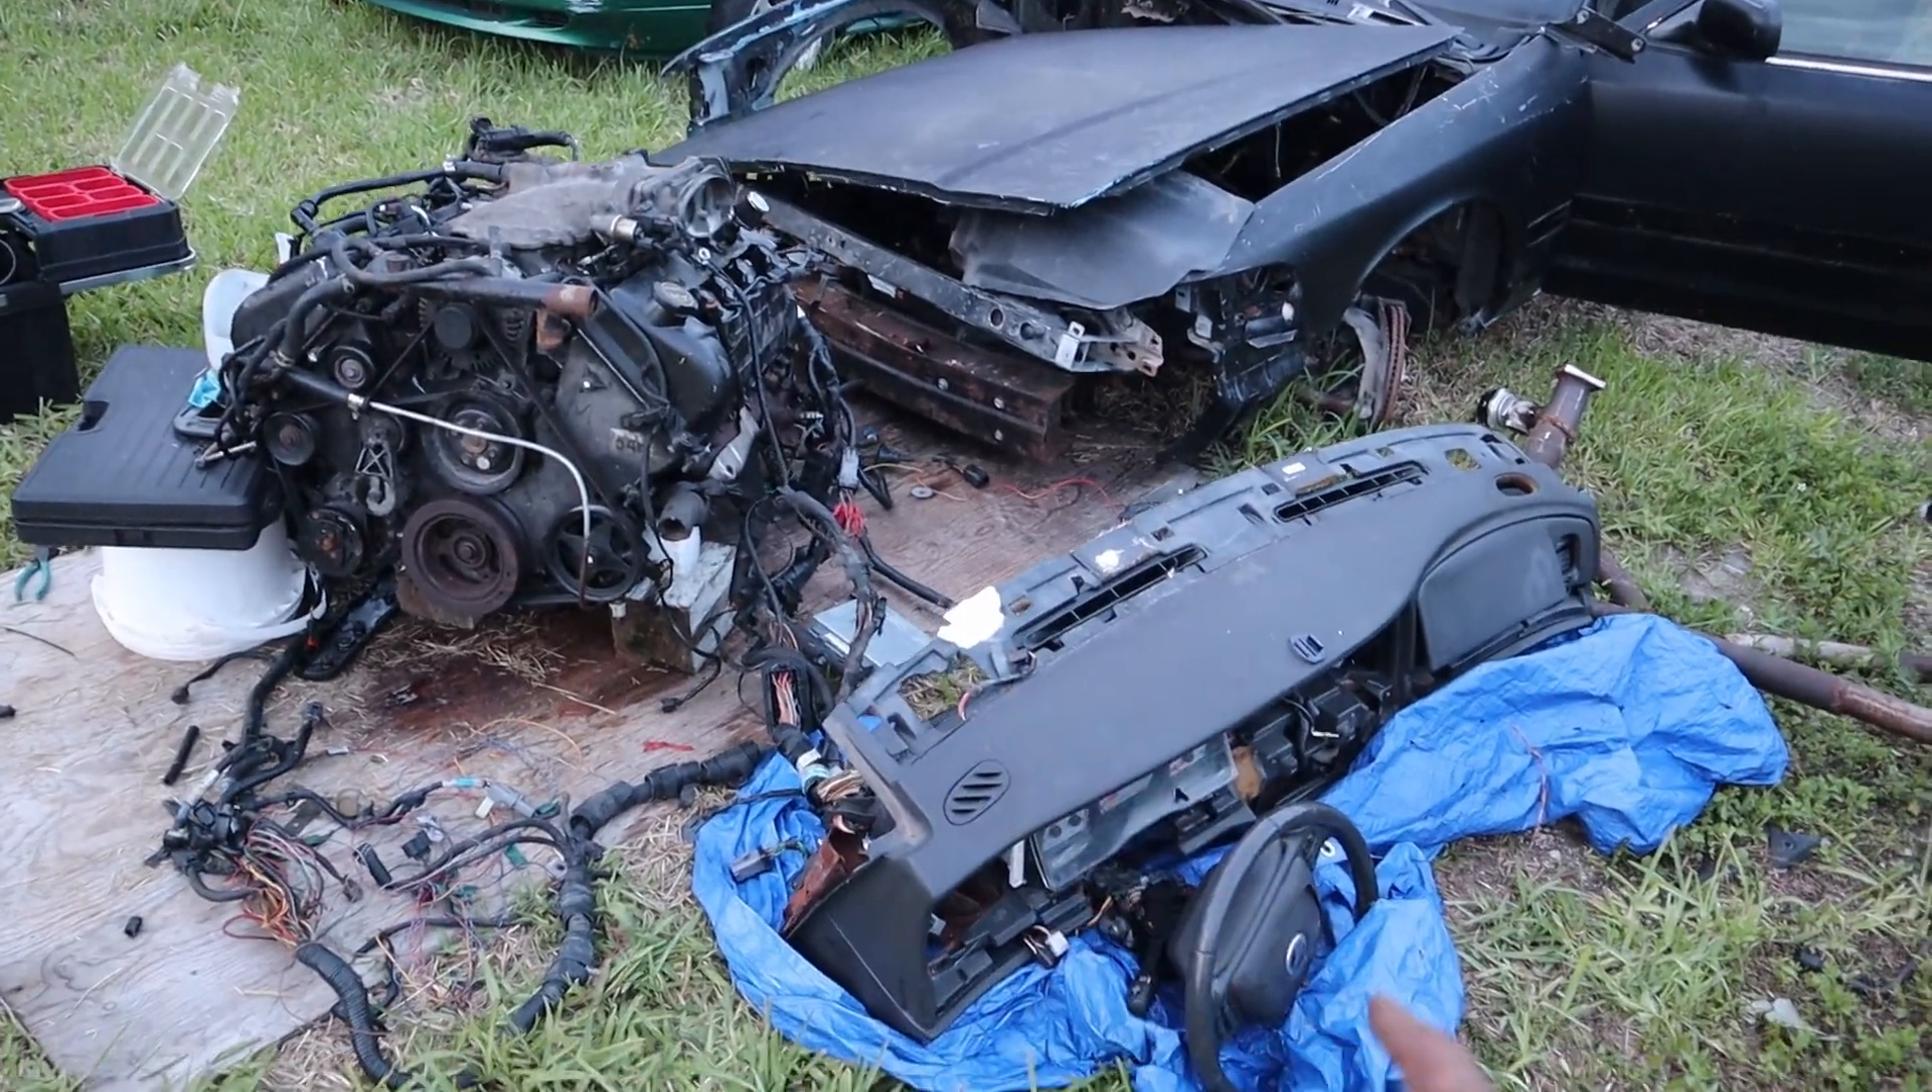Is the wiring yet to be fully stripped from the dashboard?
Yes.